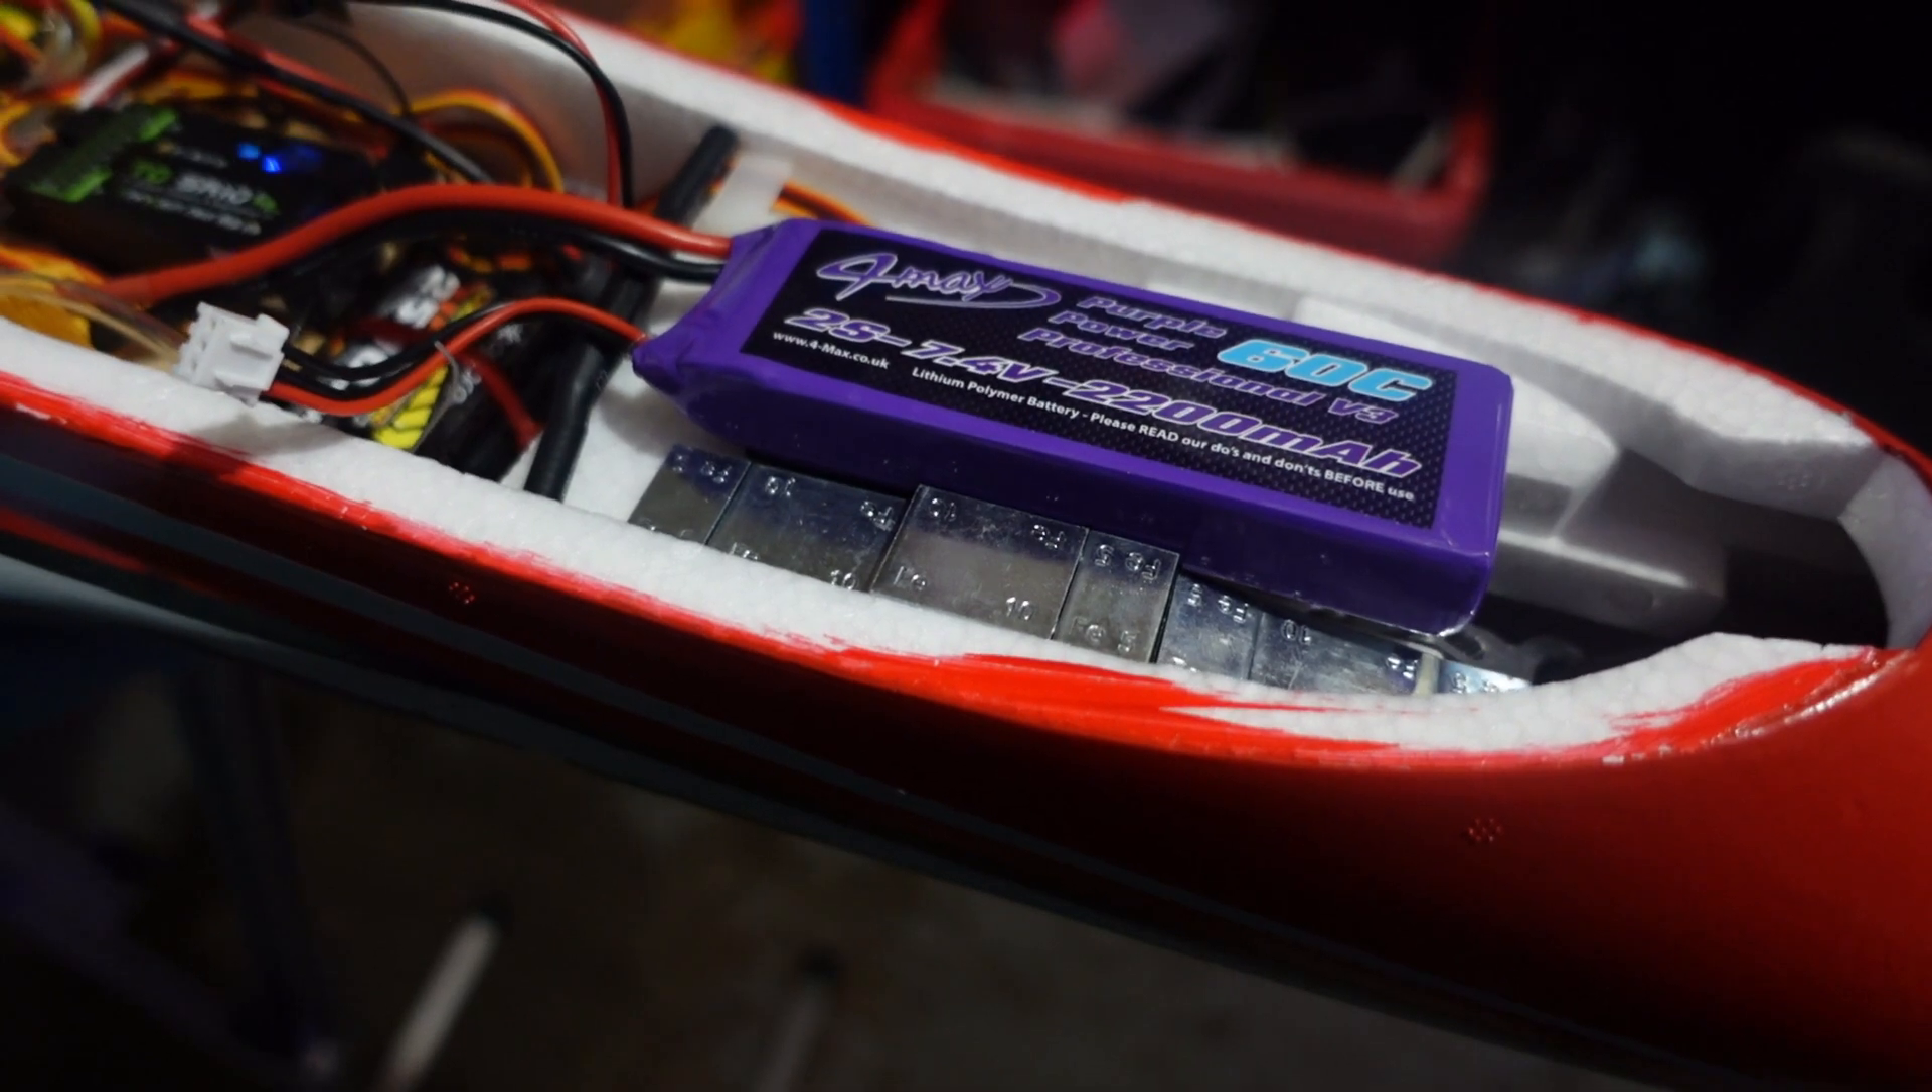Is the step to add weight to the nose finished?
Yes.